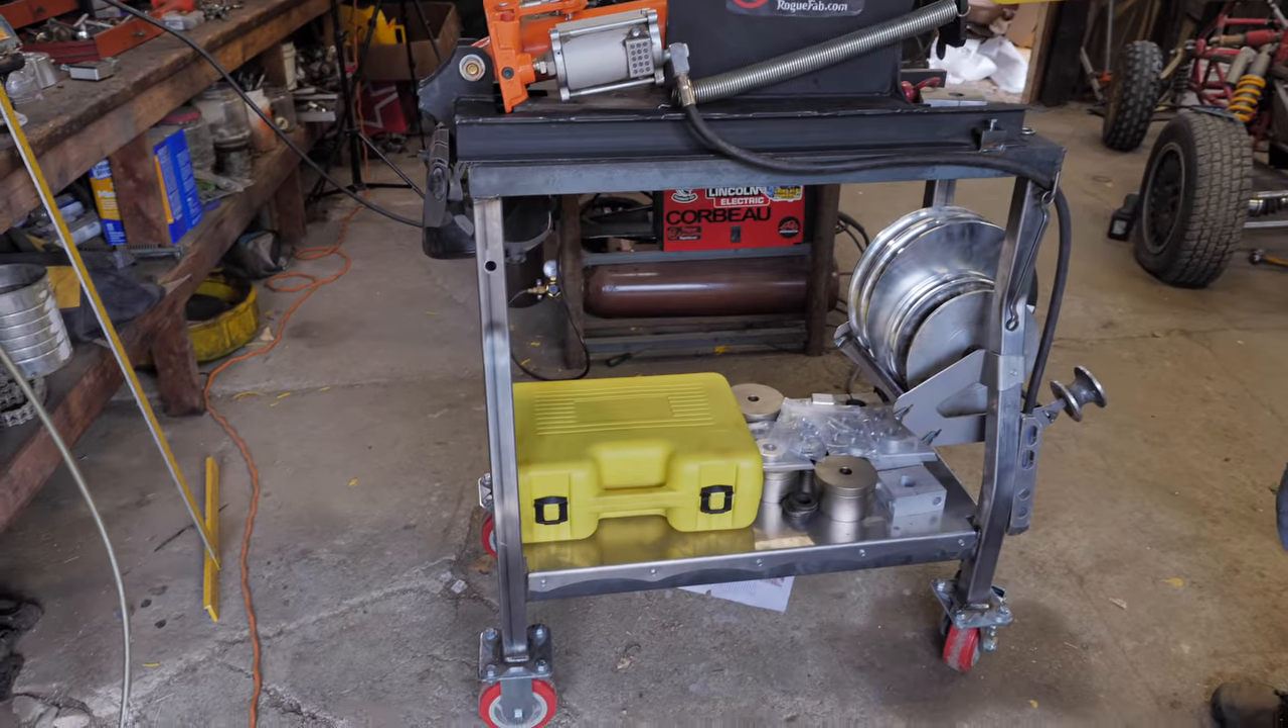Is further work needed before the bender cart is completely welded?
No.